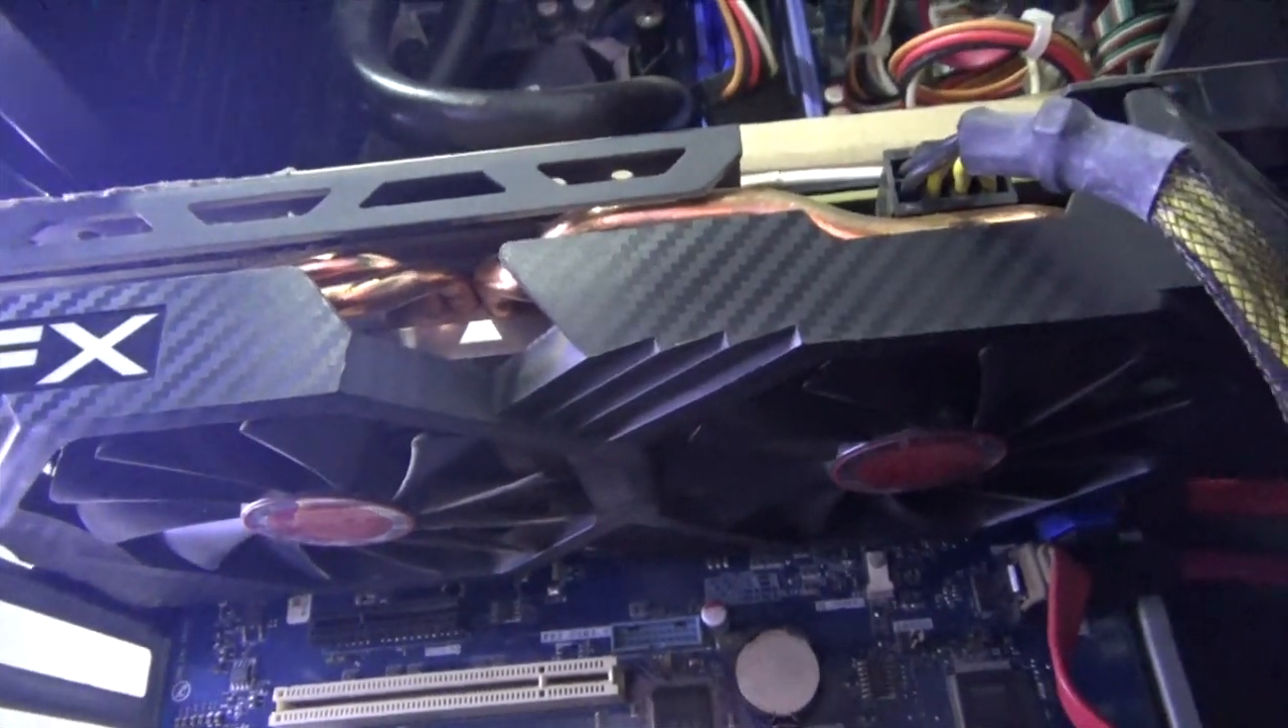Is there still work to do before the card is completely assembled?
No.